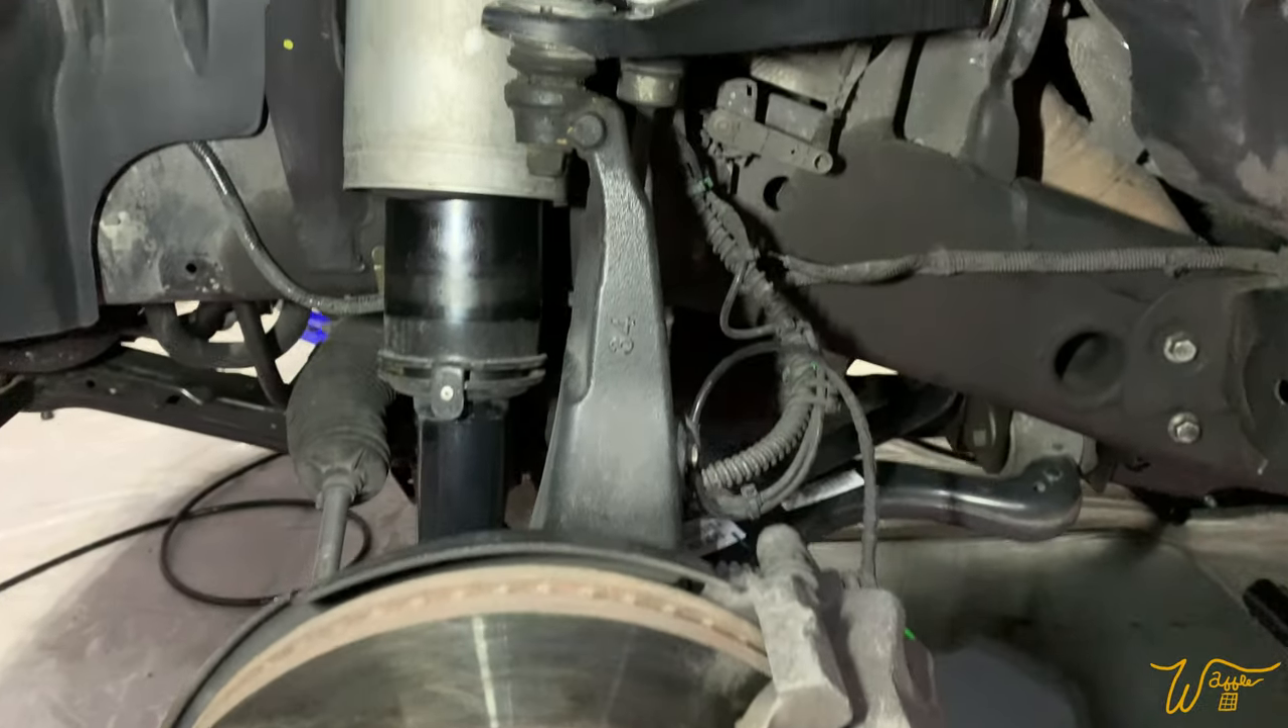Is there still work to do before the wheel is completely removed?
No.